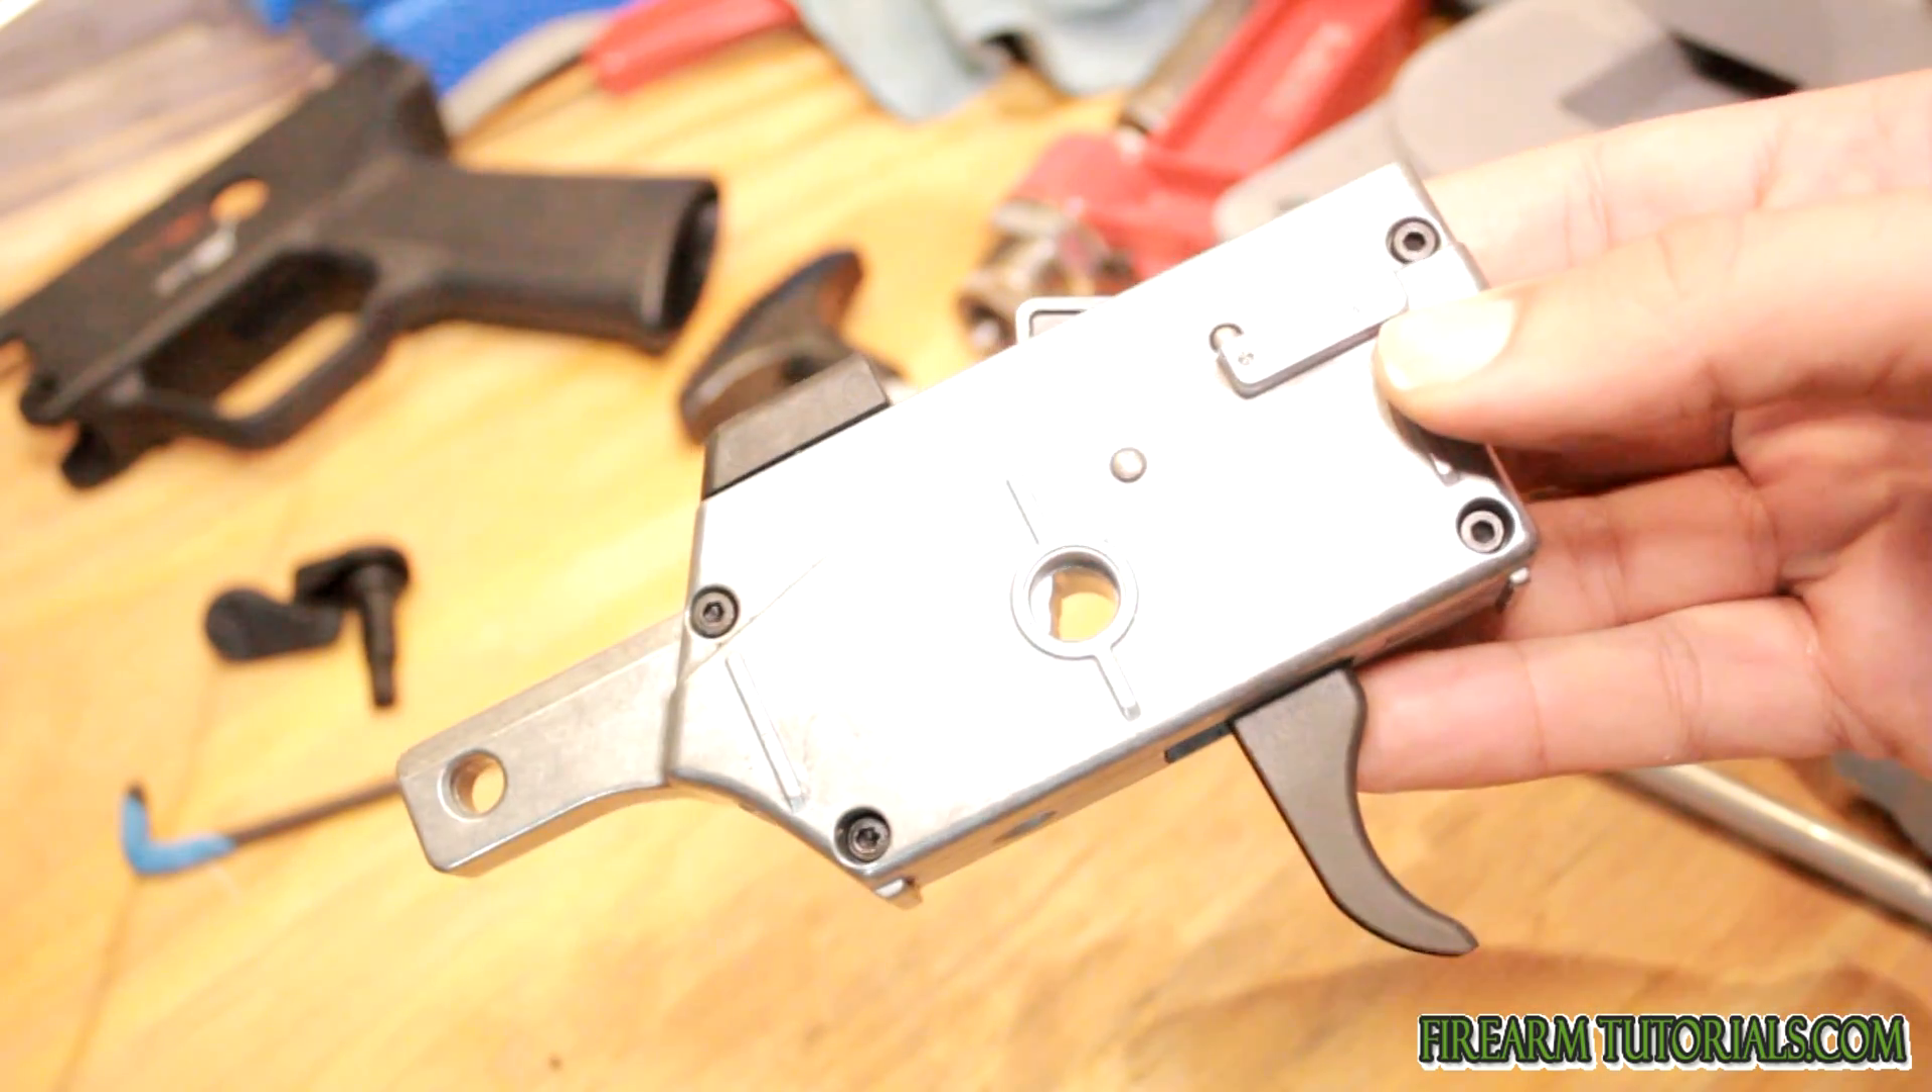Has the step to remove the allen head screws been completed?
No.